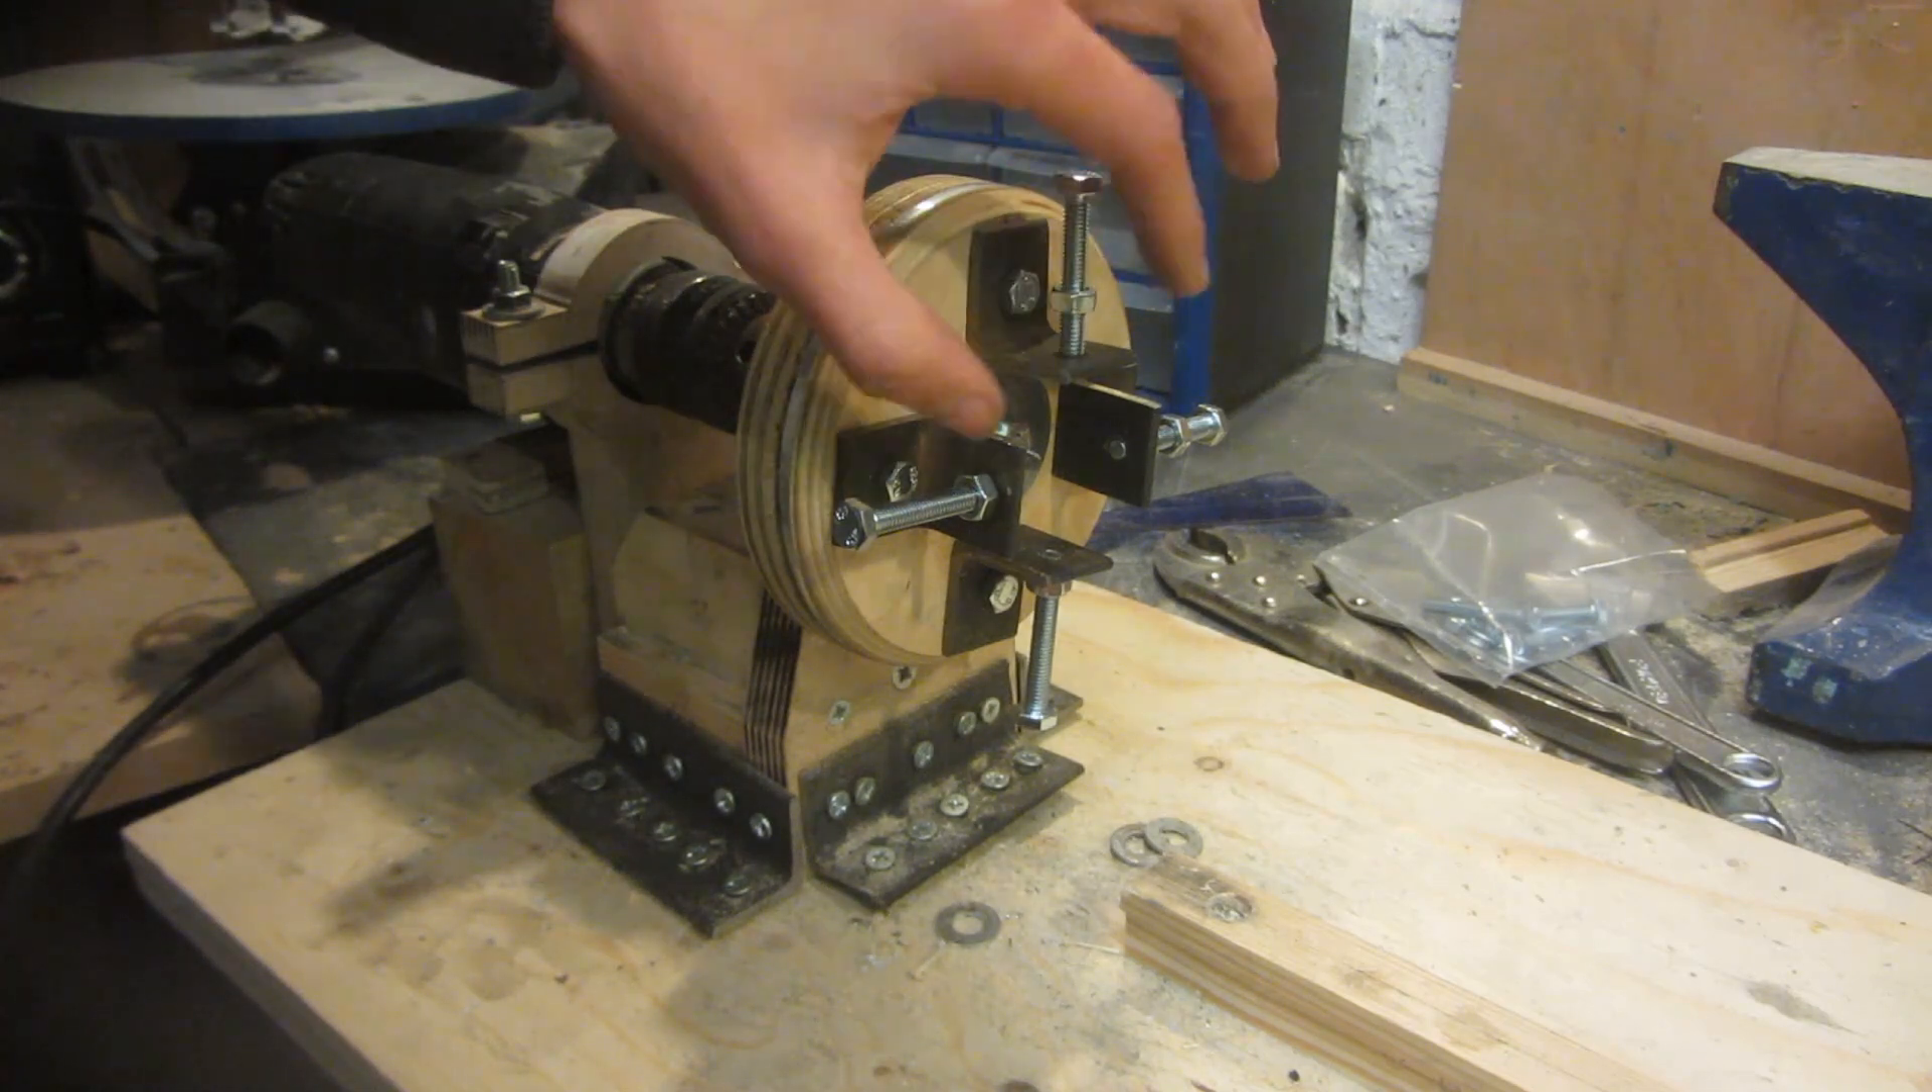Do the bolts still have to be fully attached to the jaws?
No.